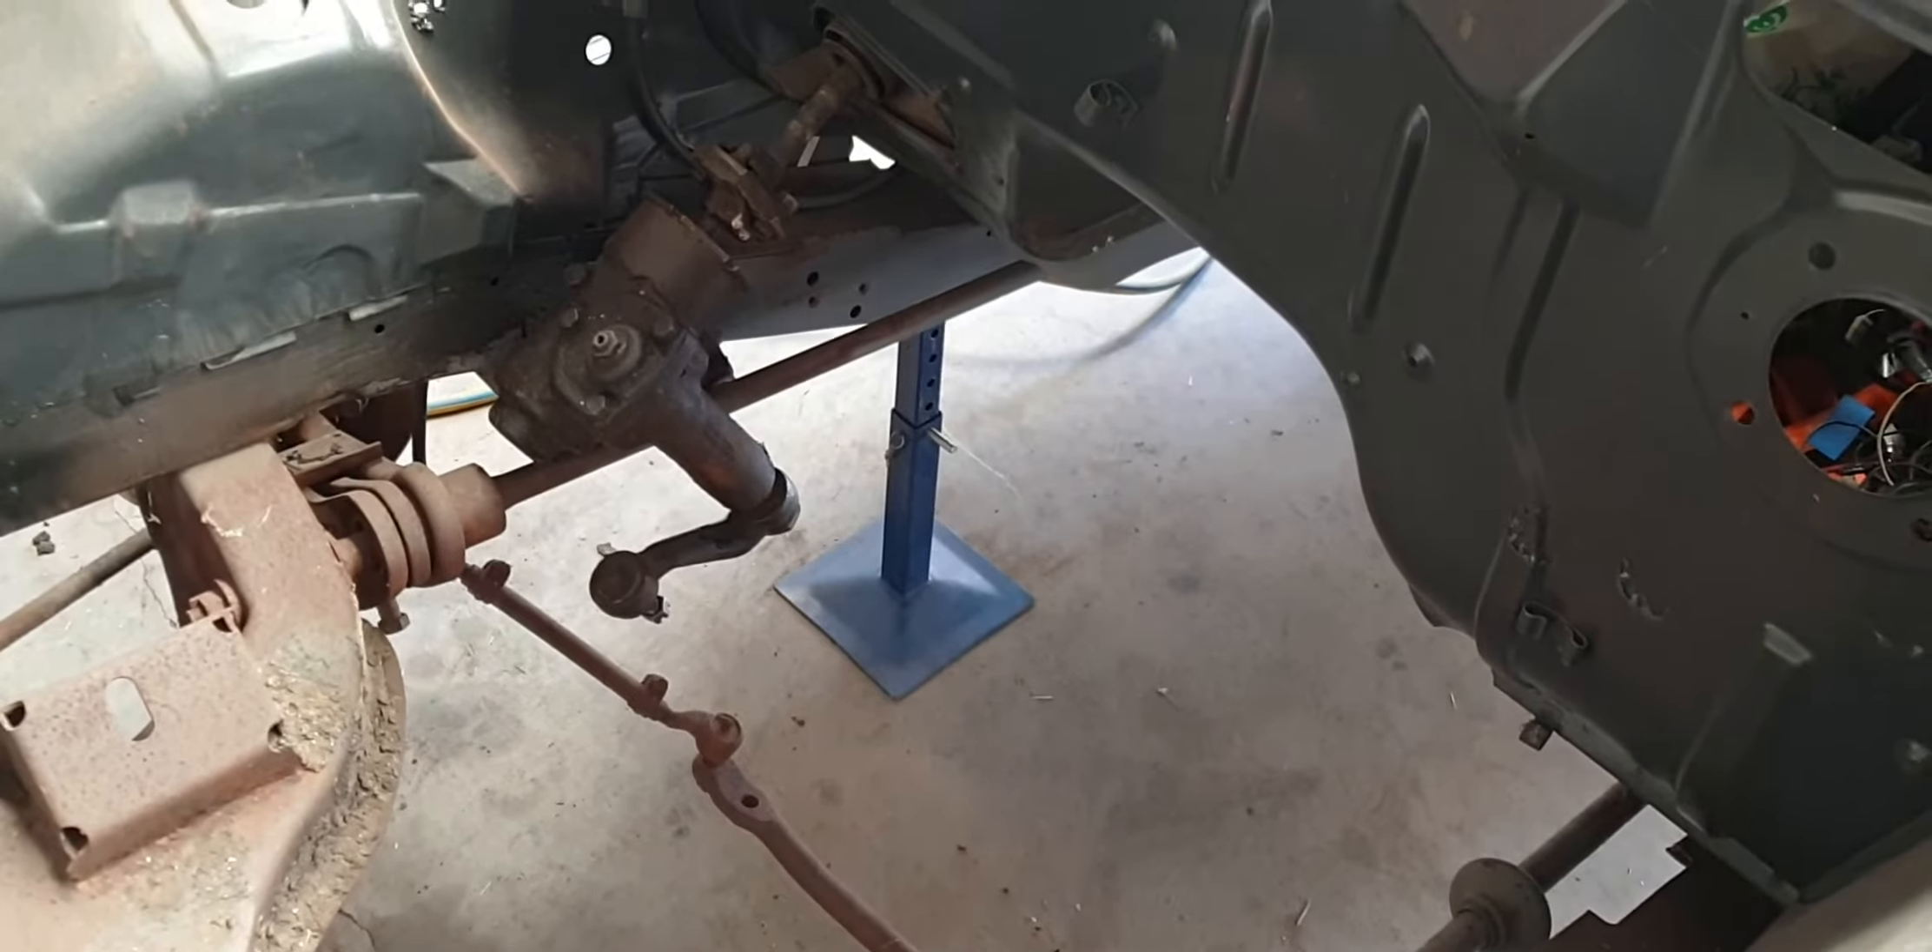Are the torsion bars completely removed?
No.